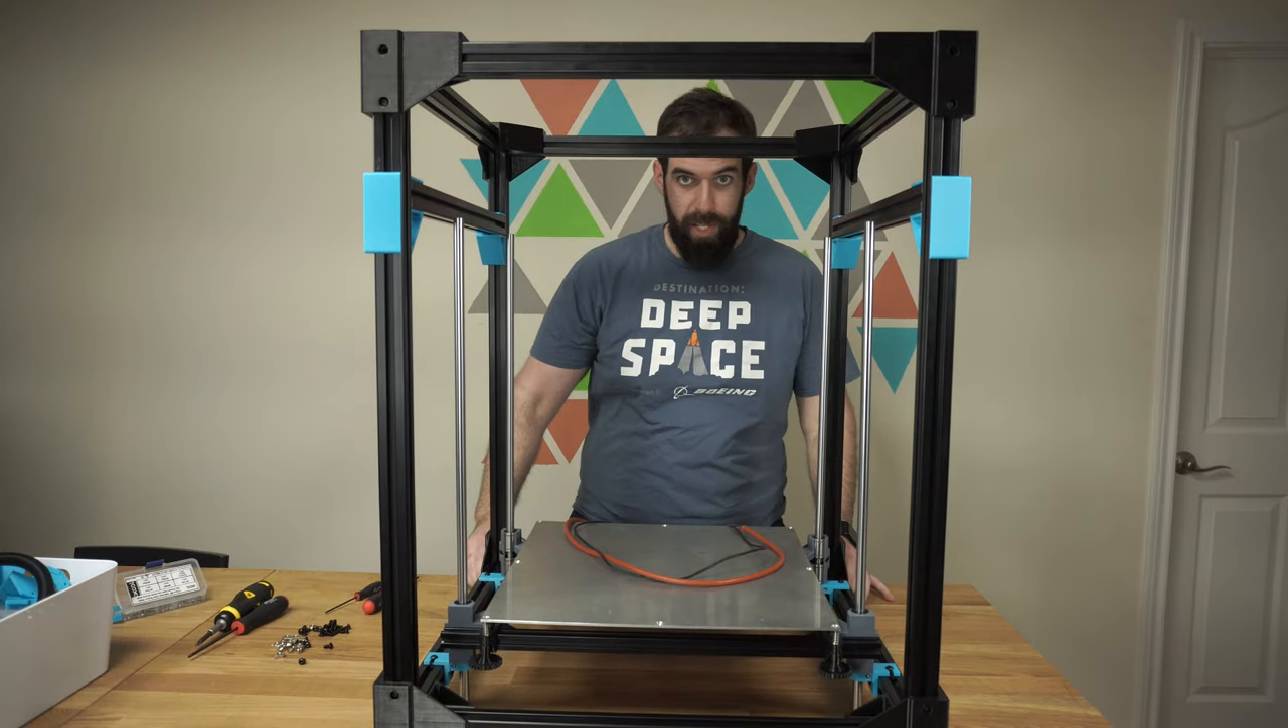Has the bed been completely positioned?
Yes.